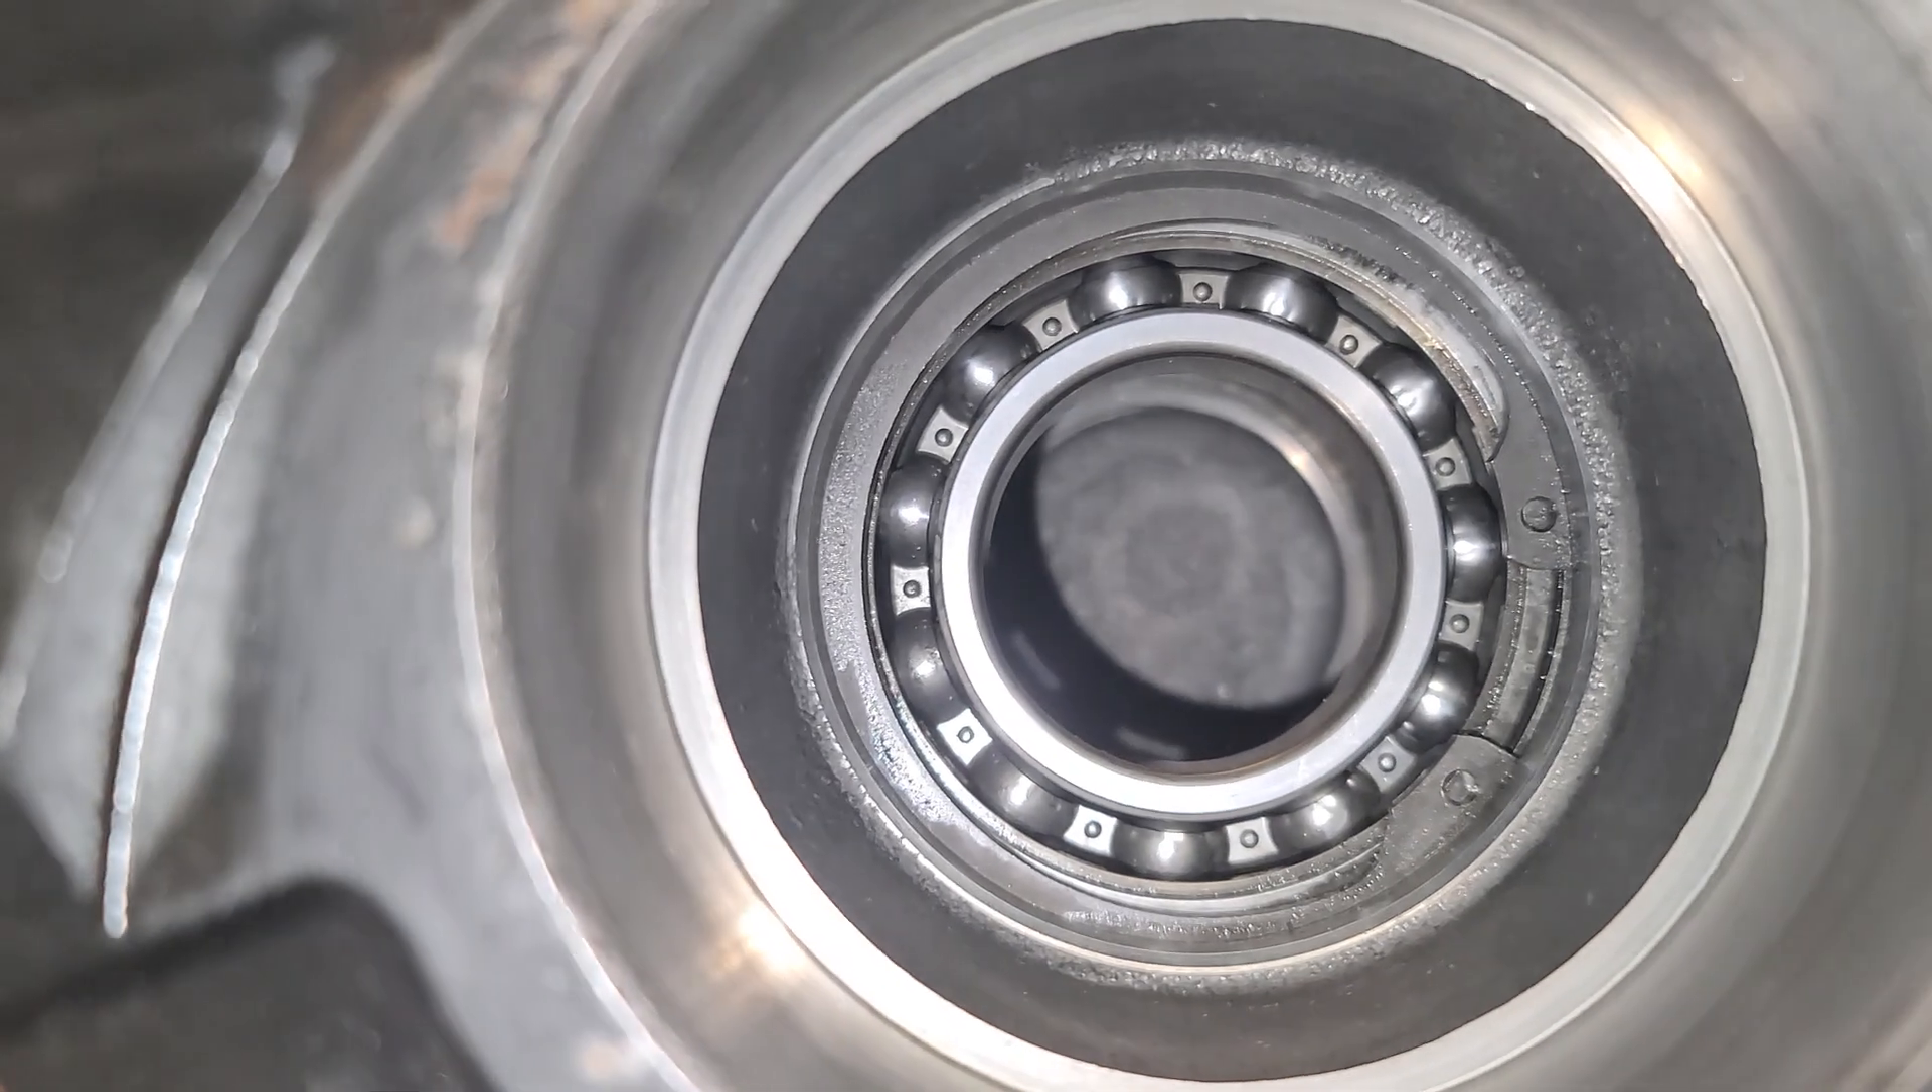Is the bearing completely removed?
No.